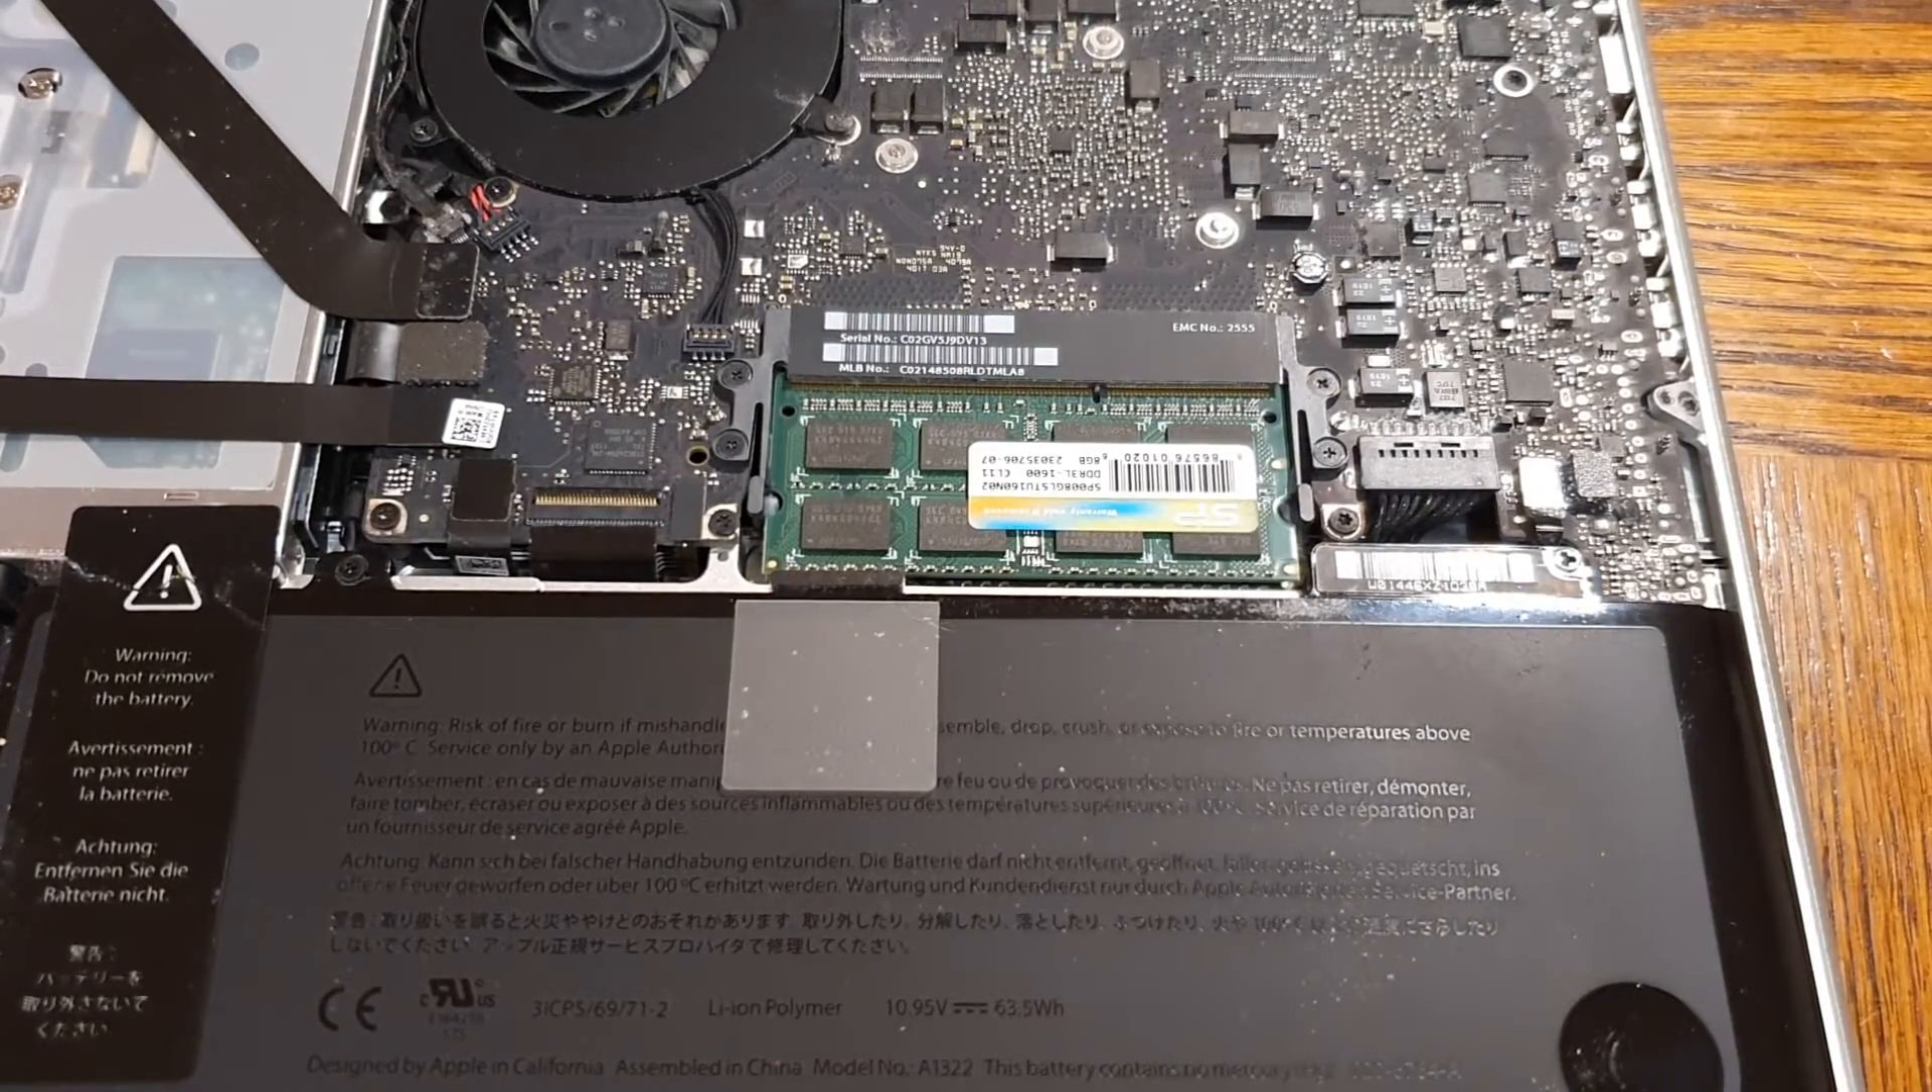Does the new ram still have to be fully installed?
No.